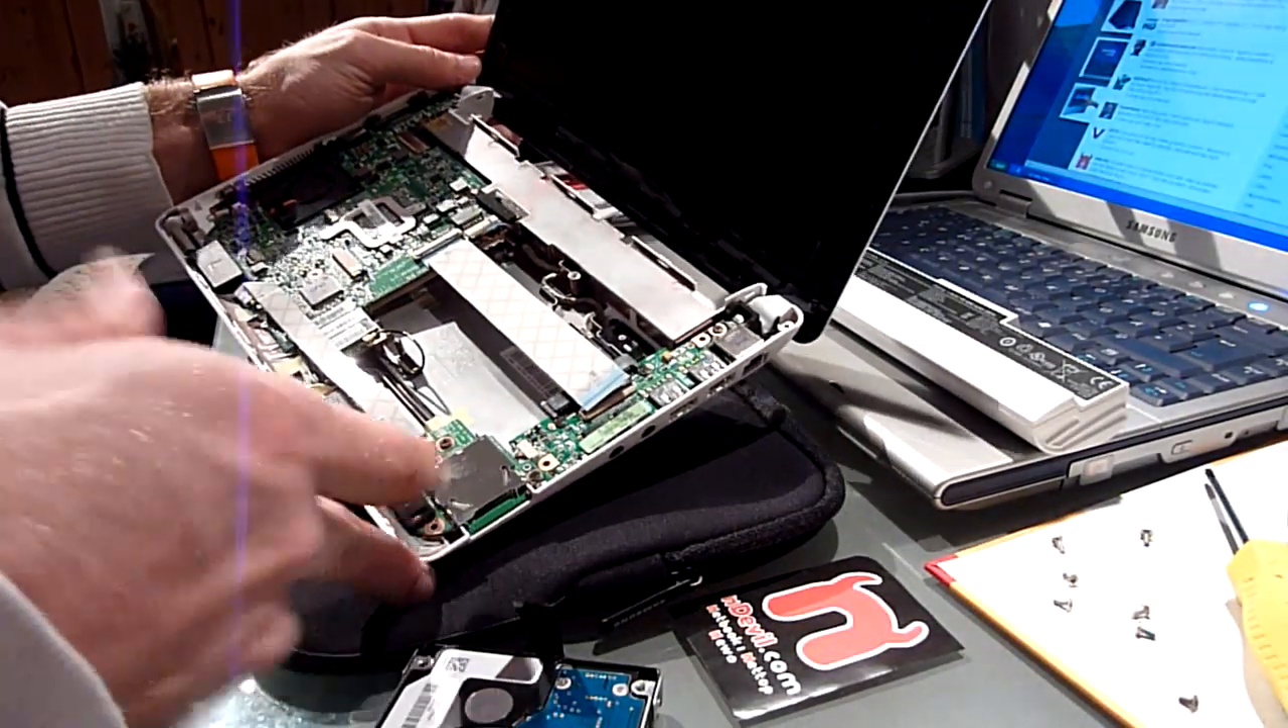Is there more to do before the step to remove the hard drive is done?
No.